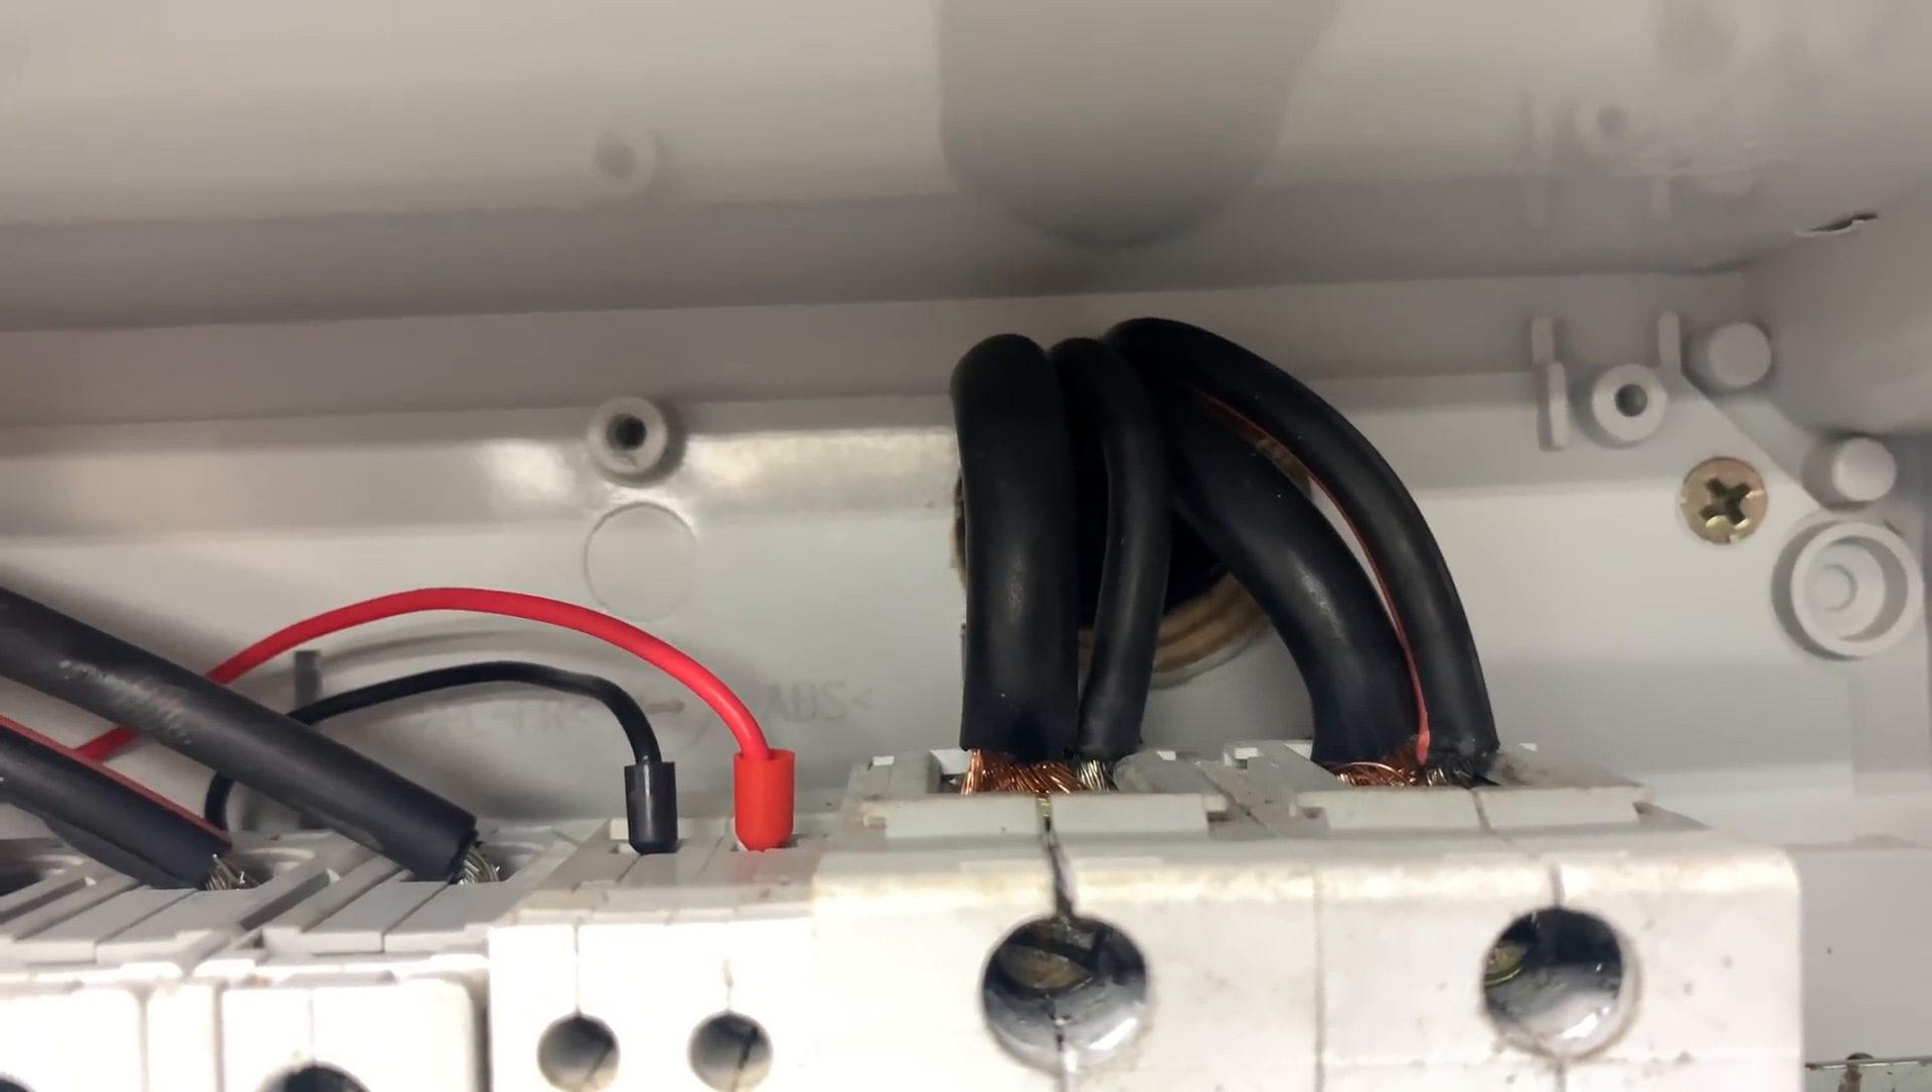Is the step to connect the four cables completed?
Yes.